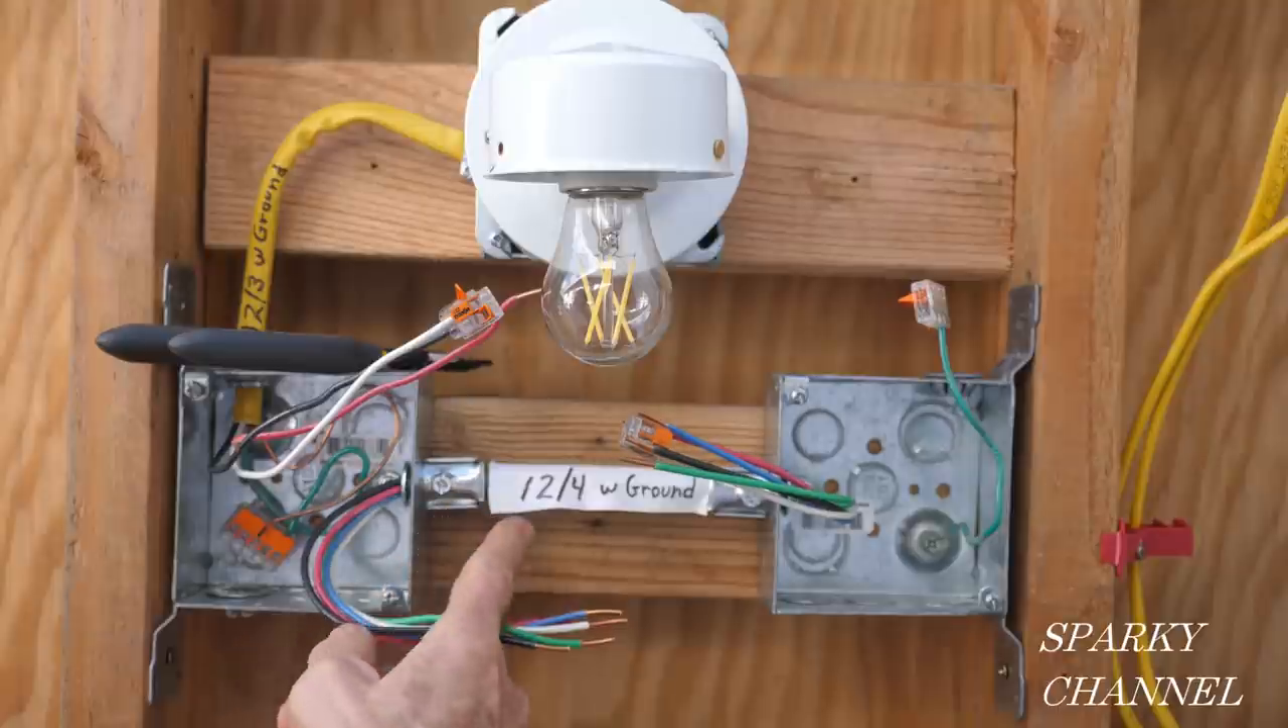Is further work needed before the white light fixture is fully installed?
No.